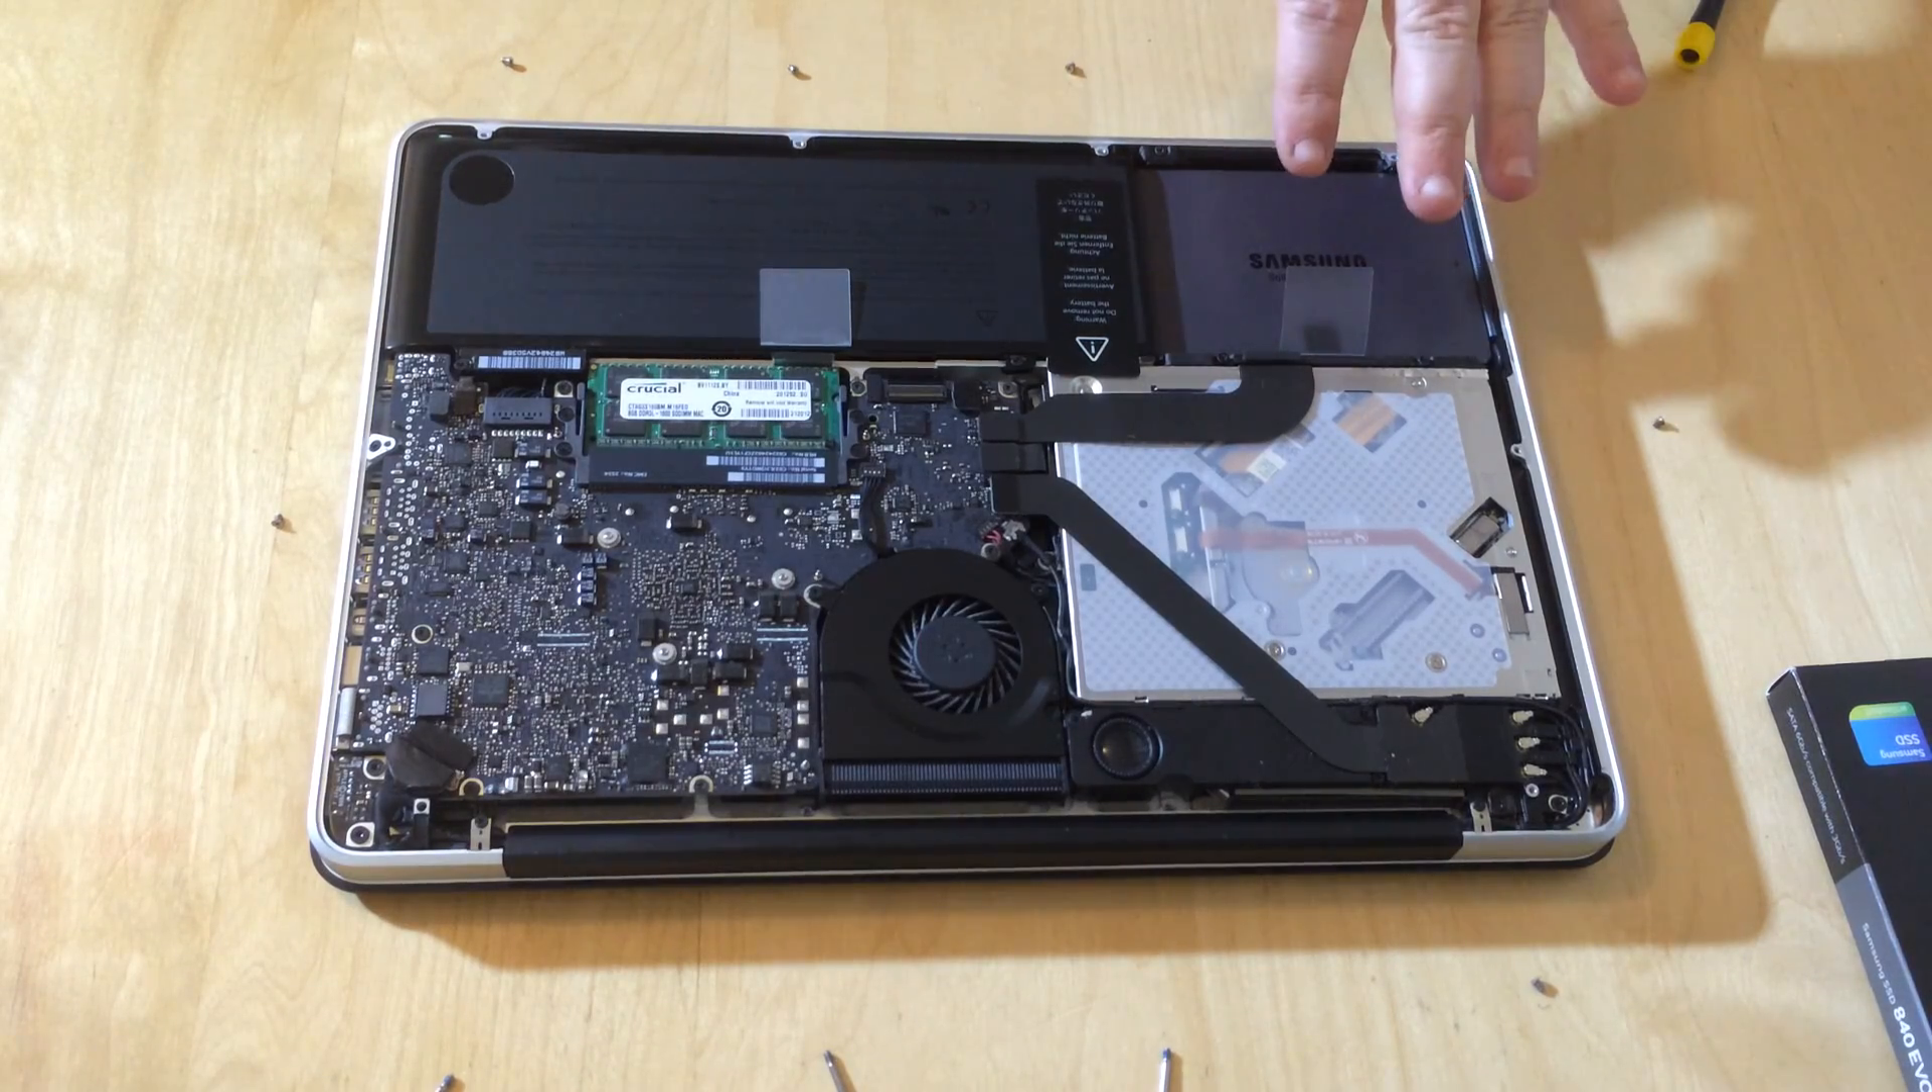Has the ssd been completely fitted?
Yes.